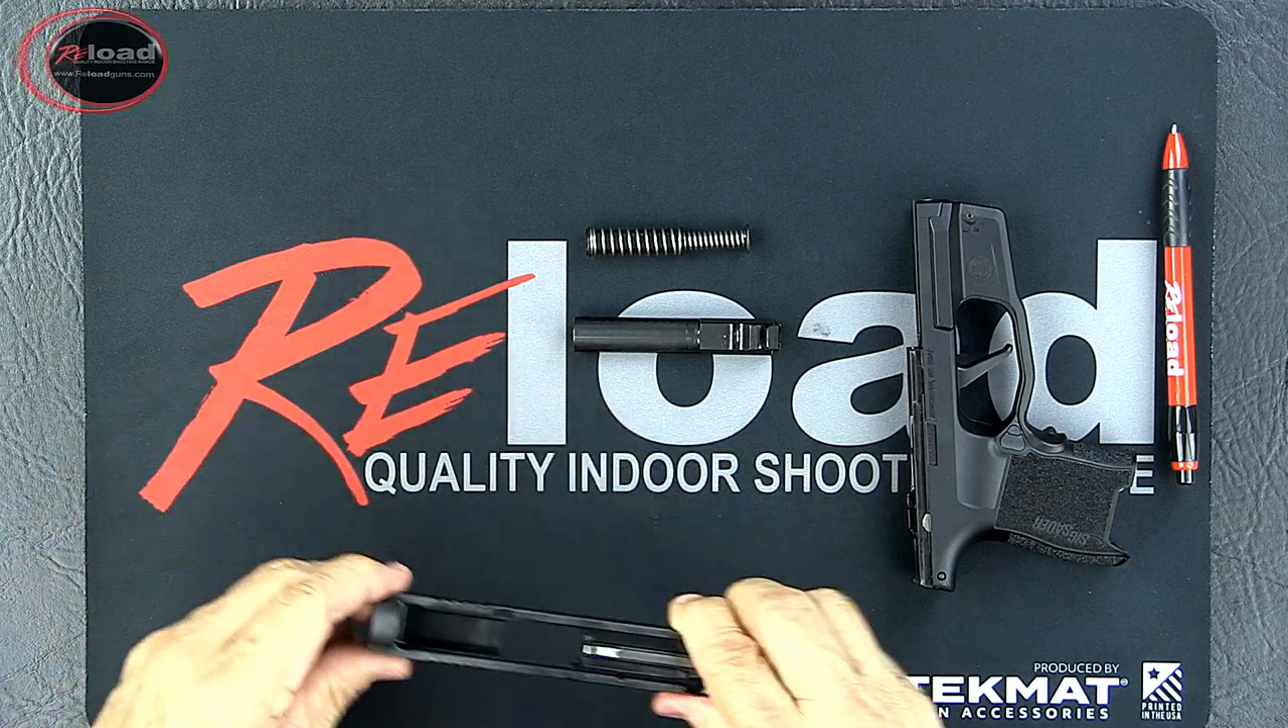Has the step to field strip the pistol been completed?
Yes.